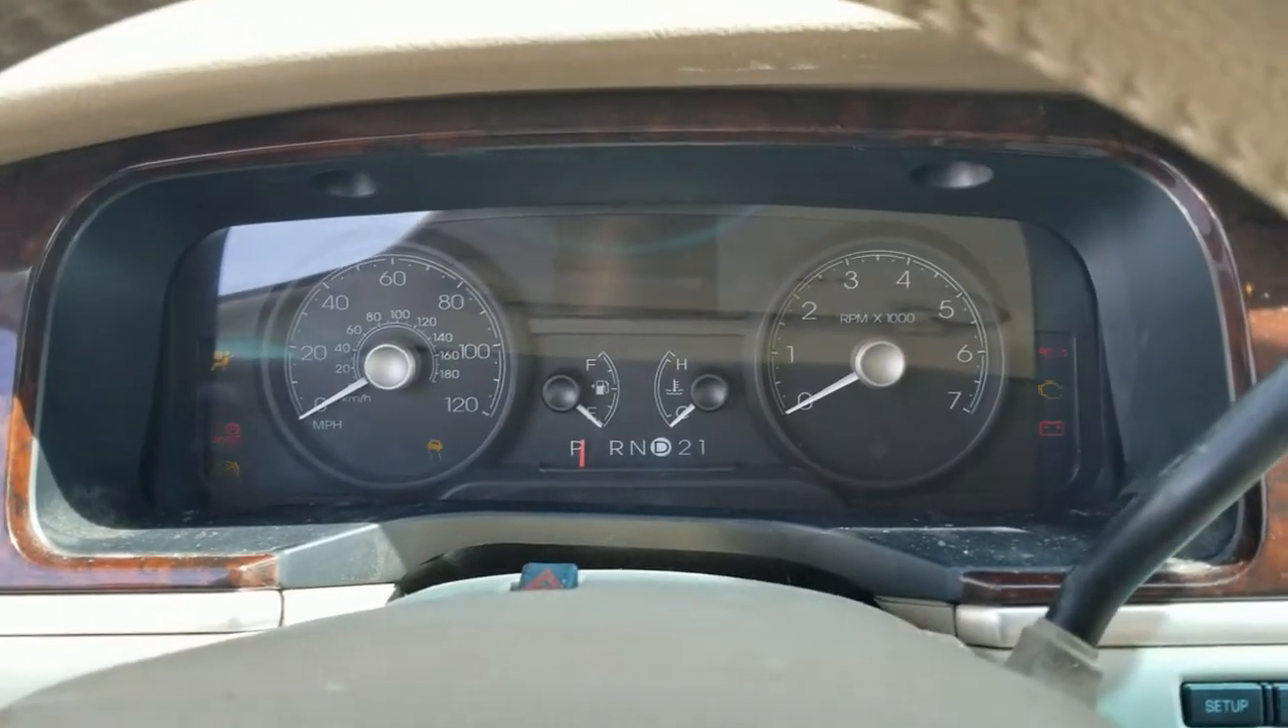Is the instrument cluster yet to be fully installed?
No.